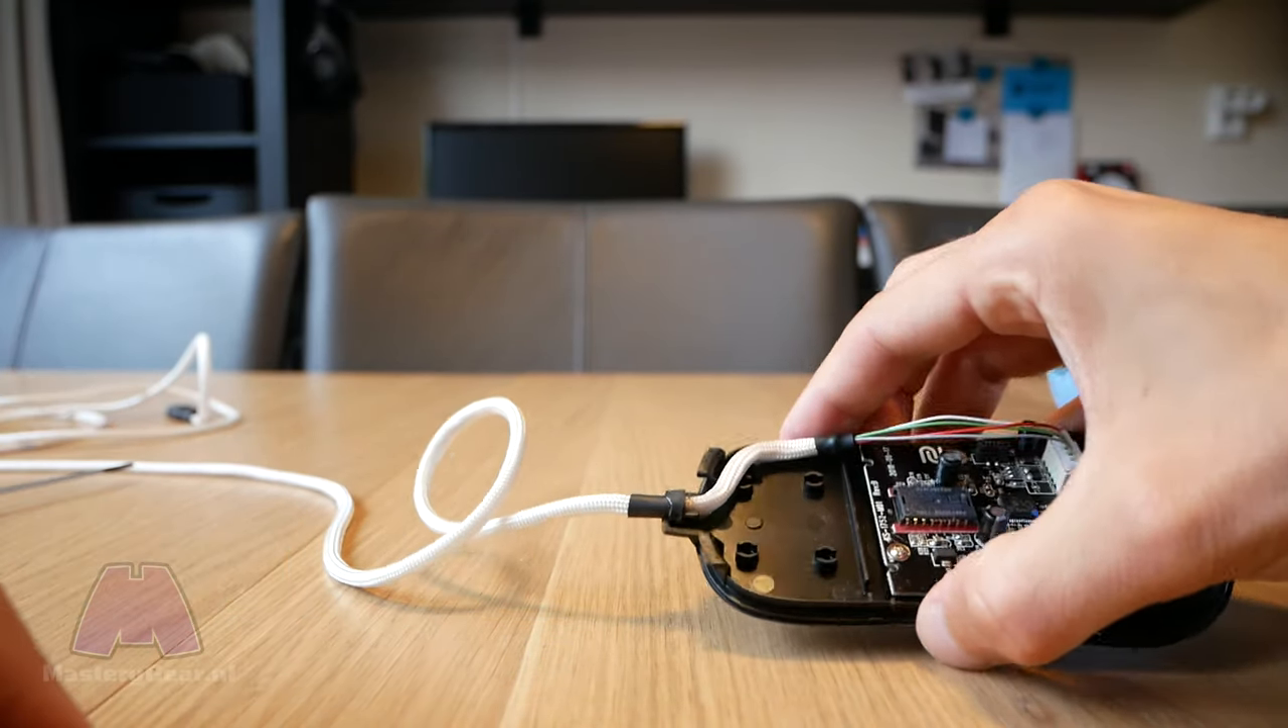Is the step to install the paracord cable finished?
Yes.